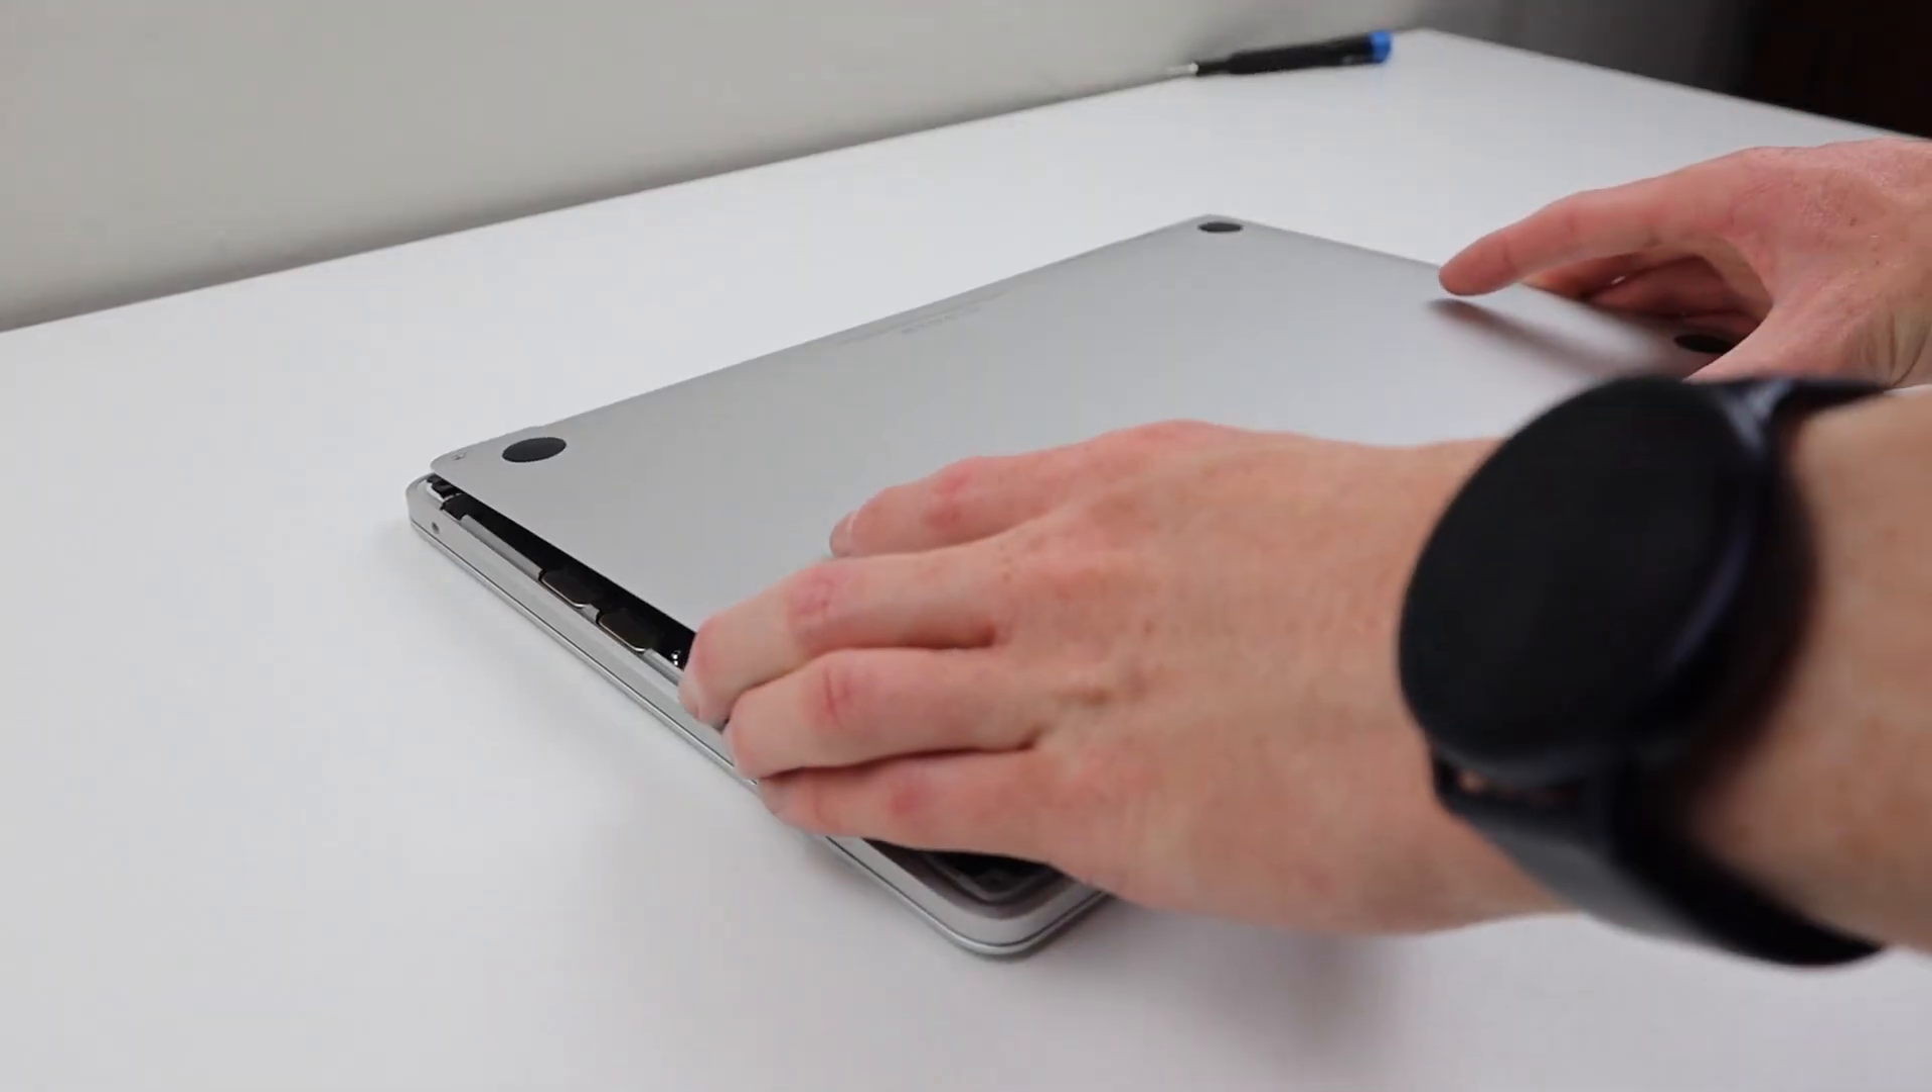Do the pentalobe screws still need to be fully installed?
Yes.